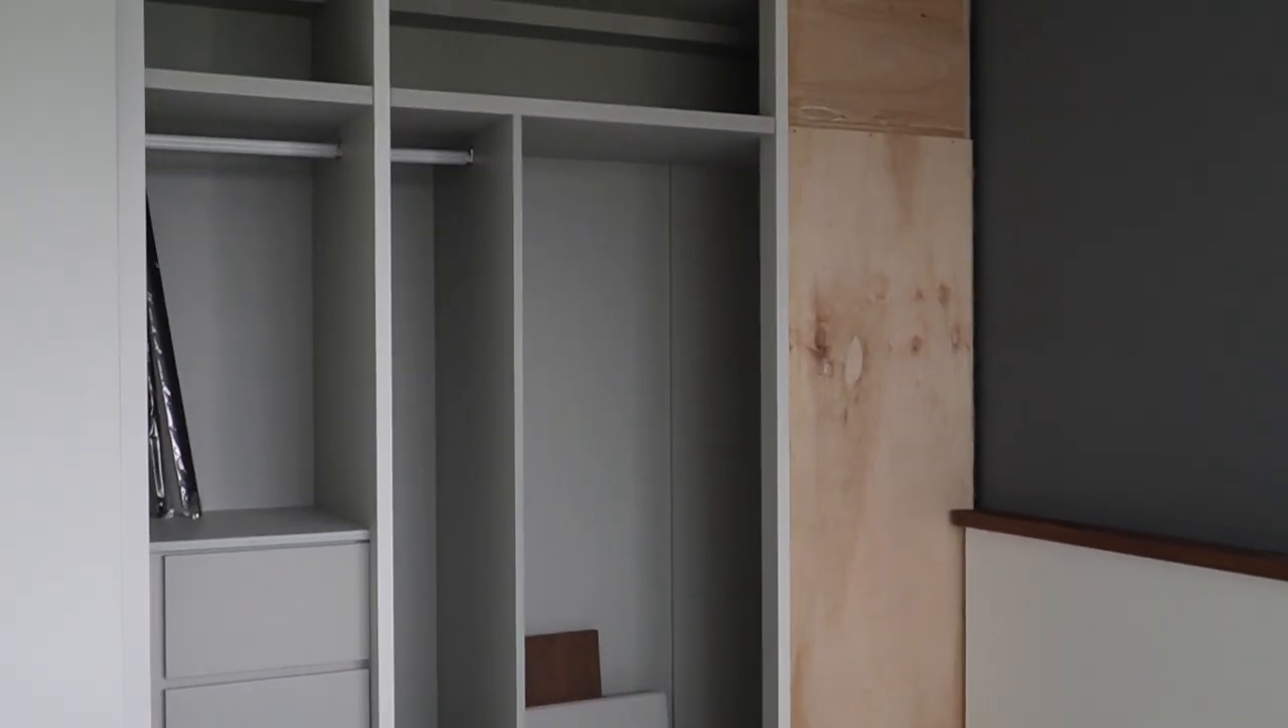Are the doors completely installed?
No.